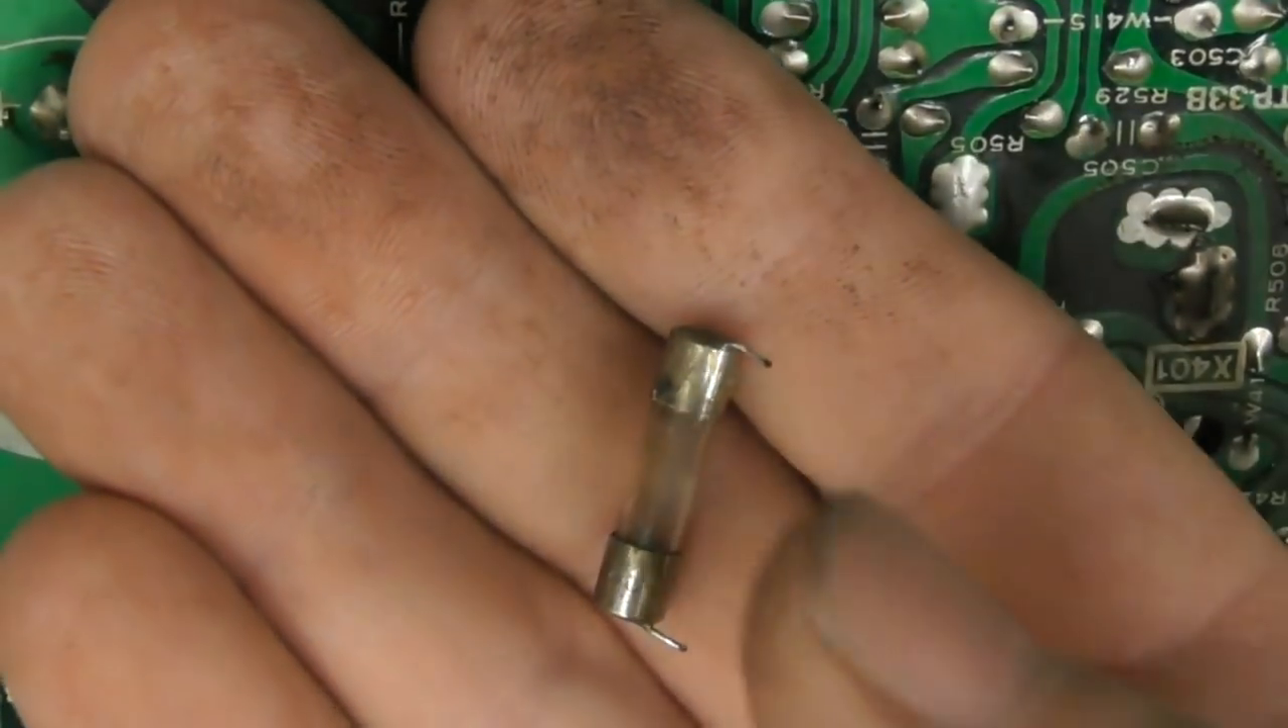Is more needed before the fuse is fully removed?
No.